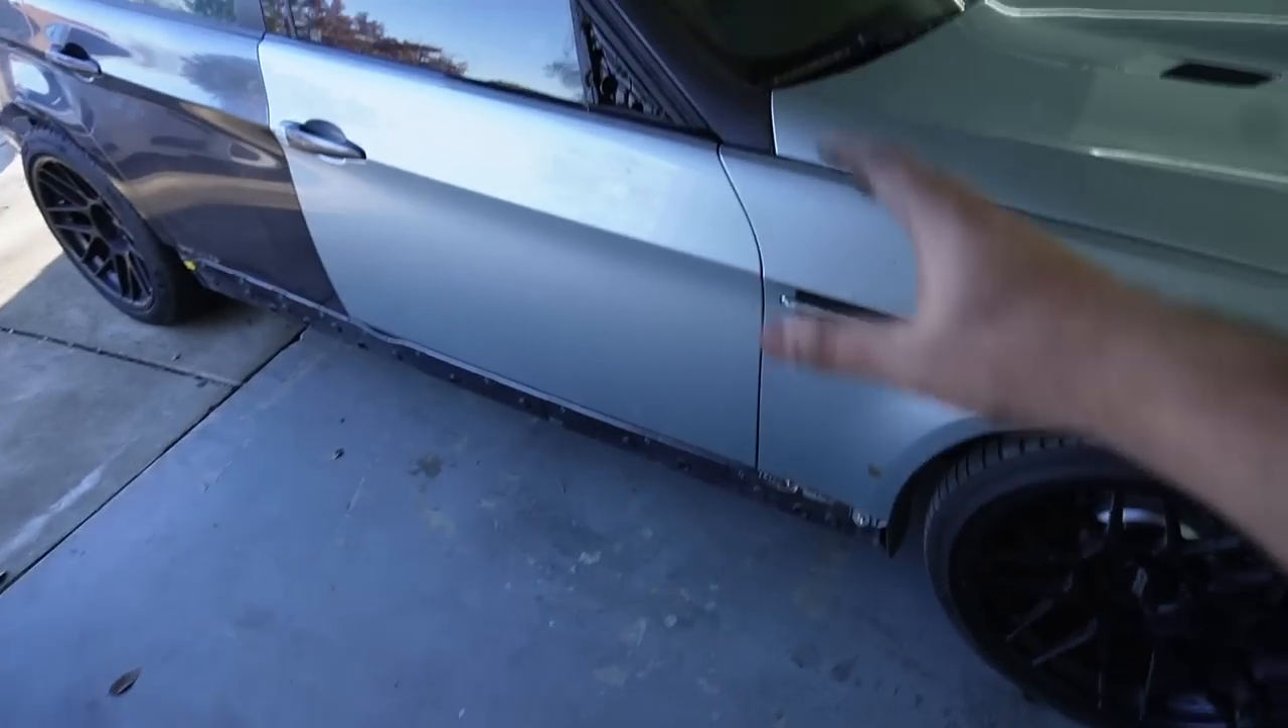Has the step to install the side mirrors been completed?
No.